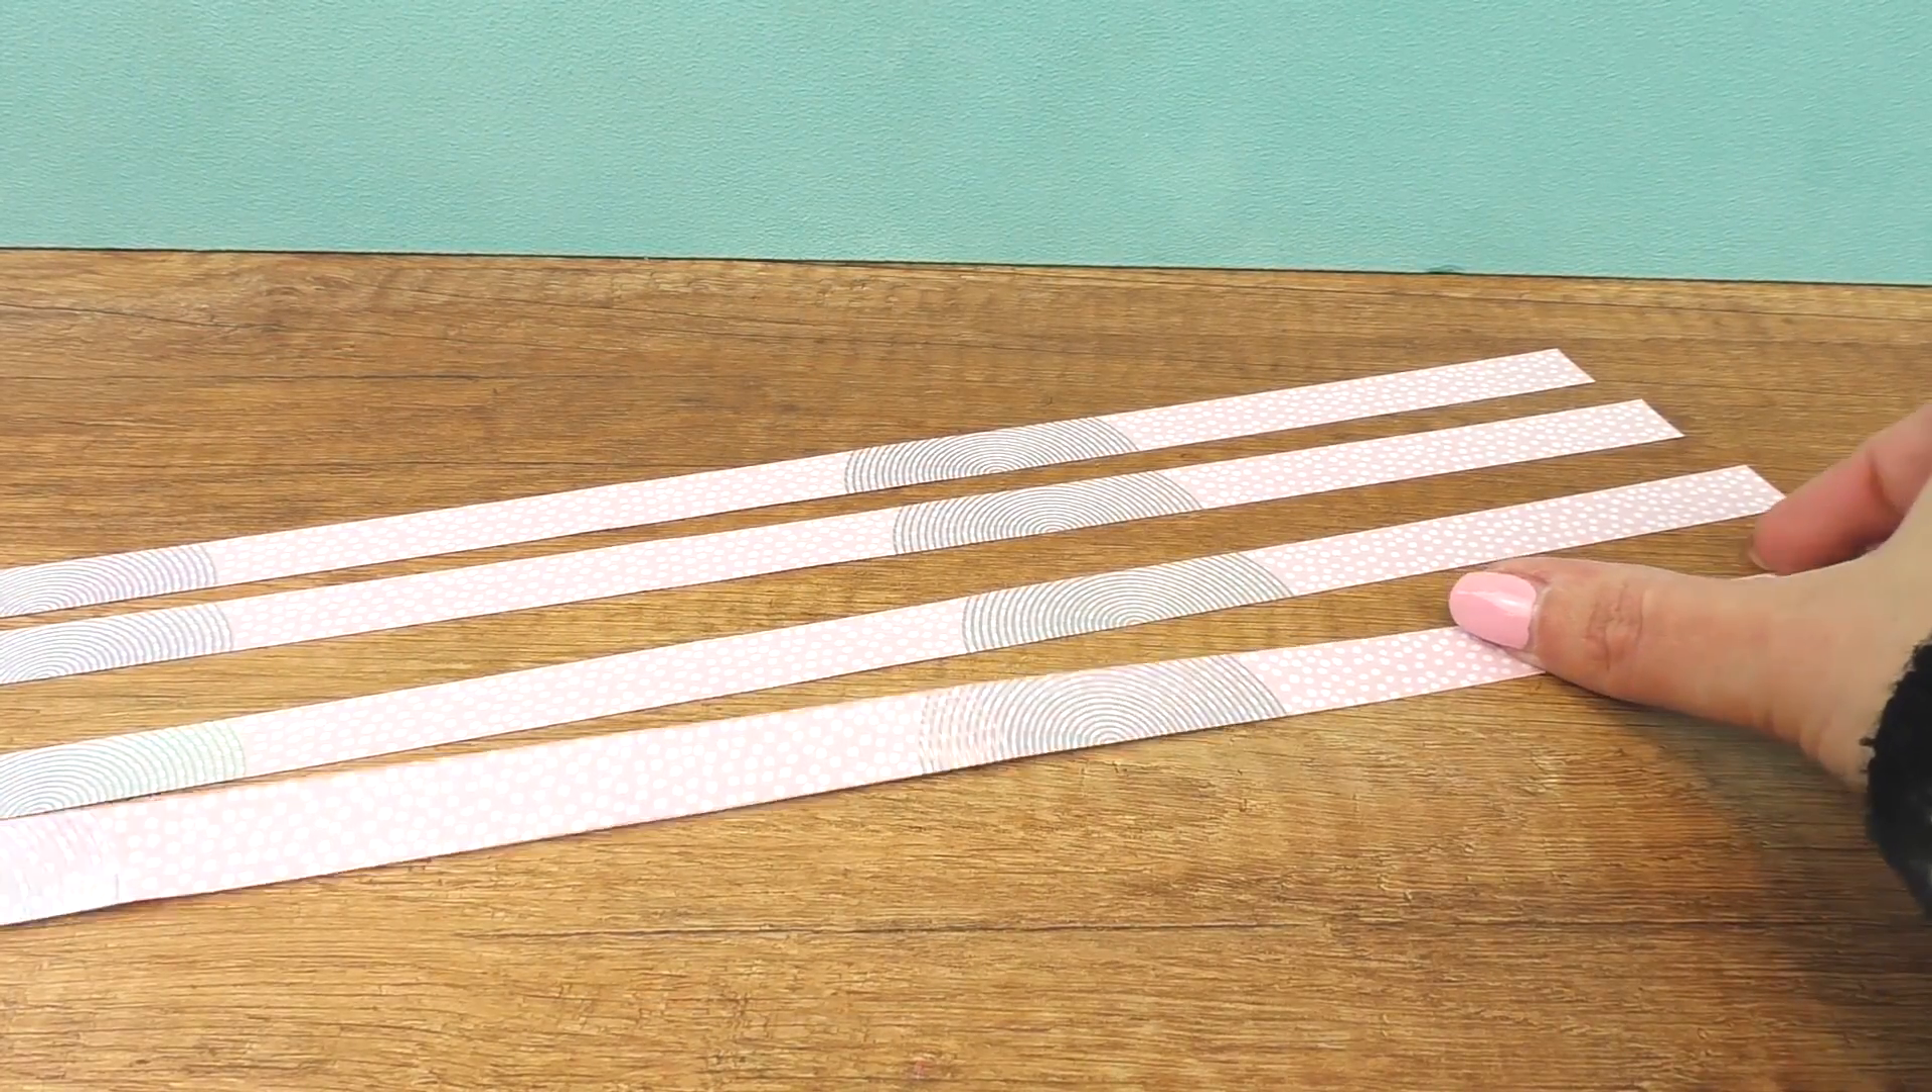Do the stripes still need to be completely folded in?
Yes.